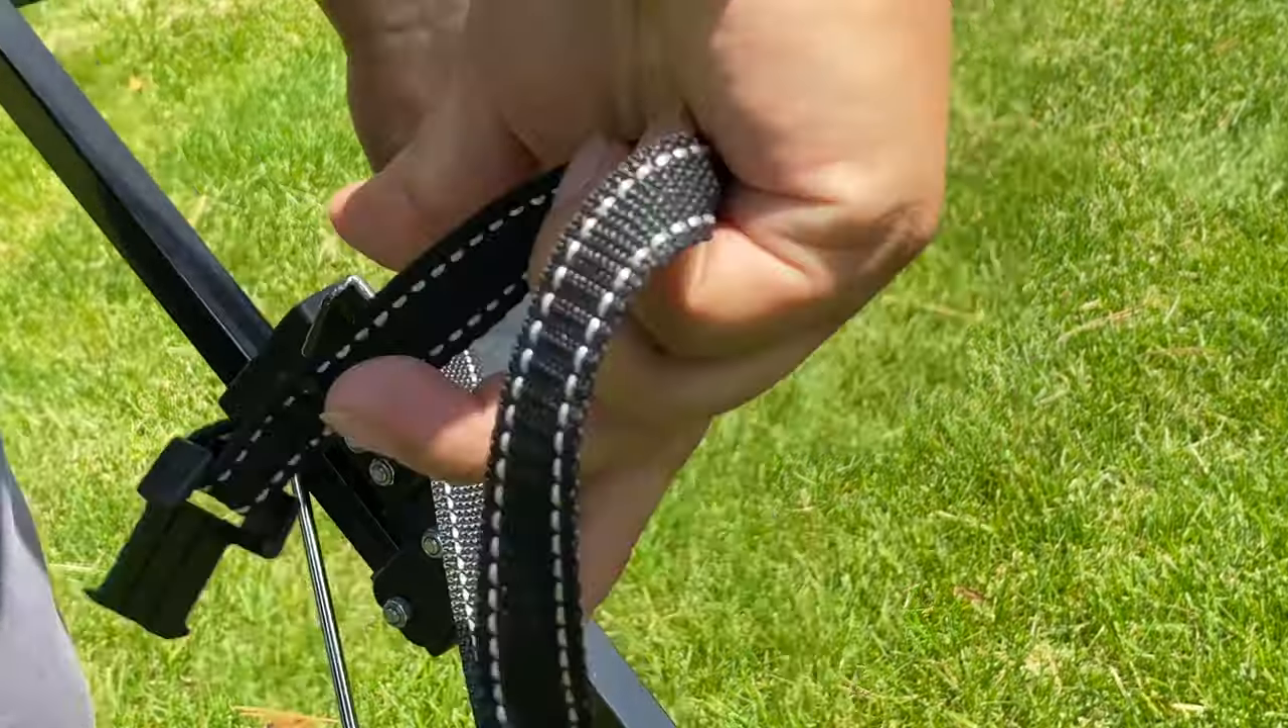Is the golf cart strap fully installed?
No.